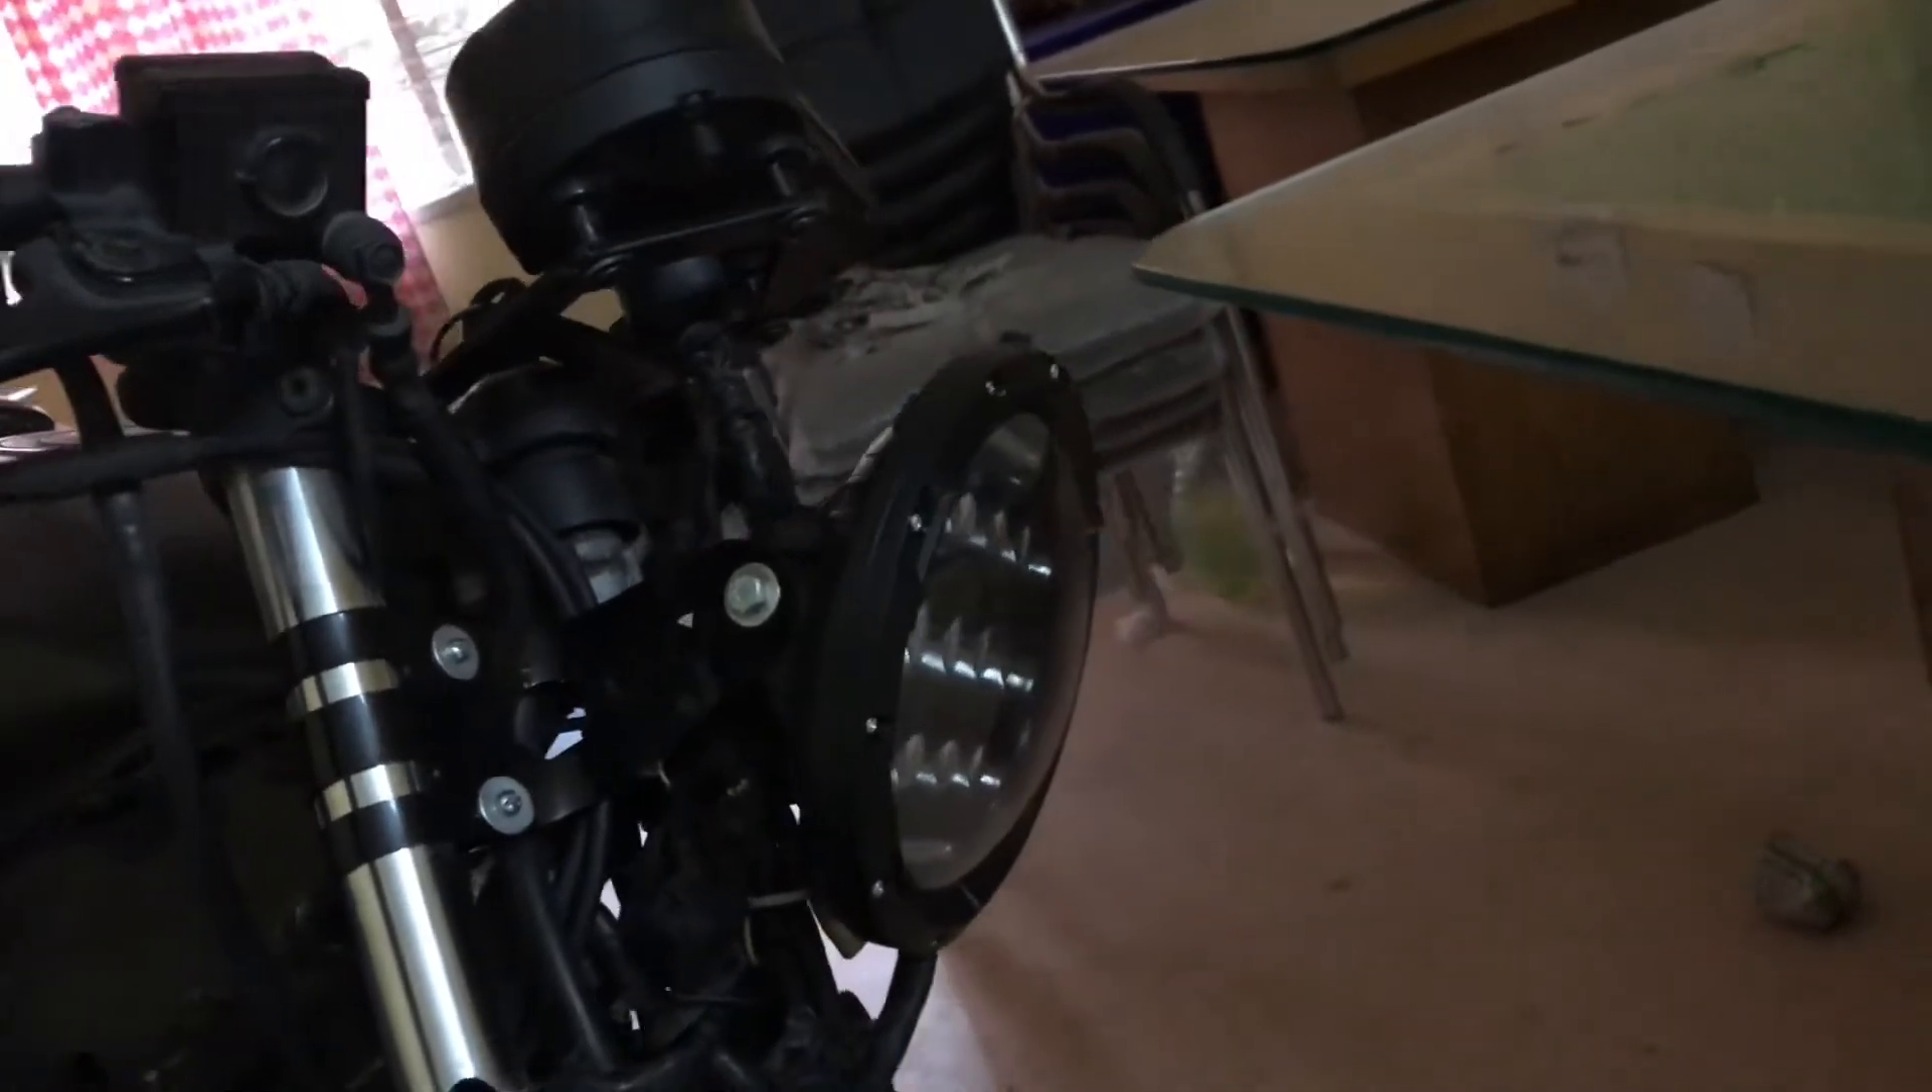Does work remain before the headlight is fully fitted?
No.